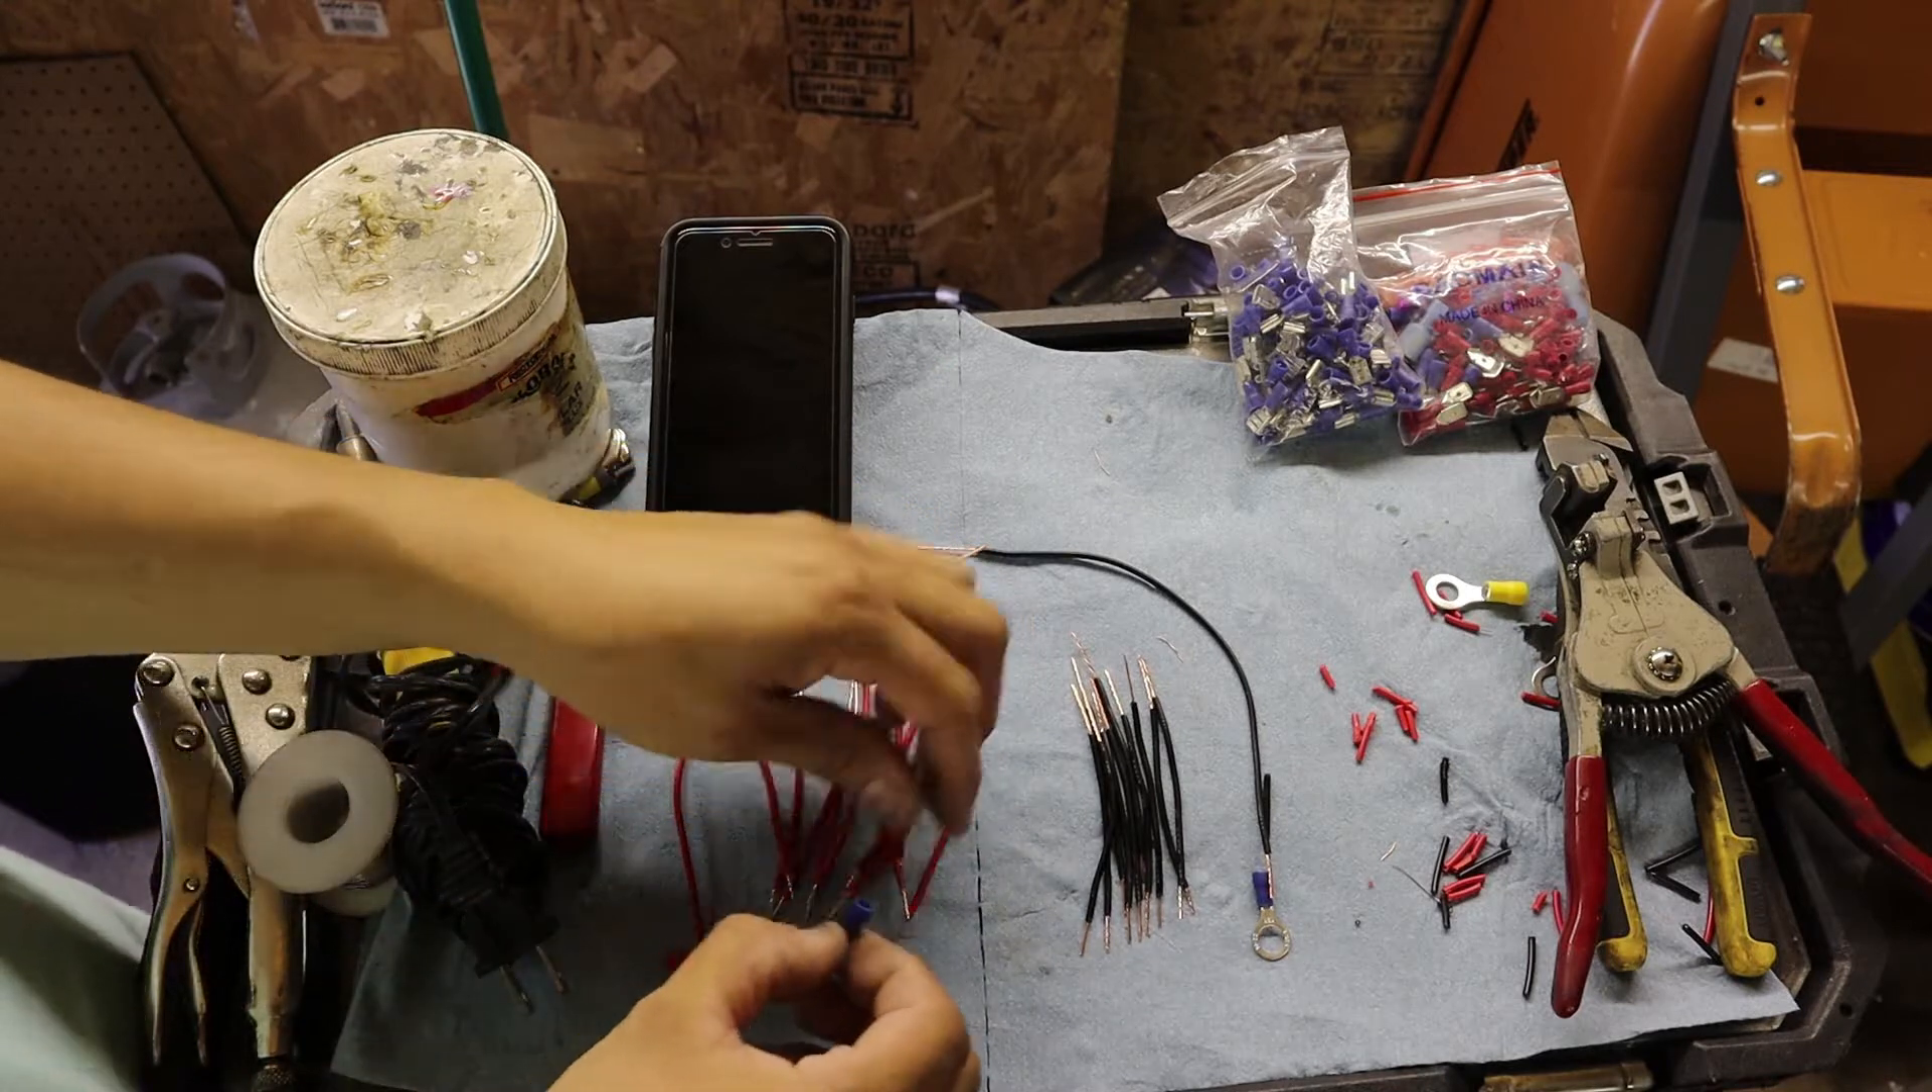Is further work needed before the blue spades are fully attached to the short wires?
Yes.